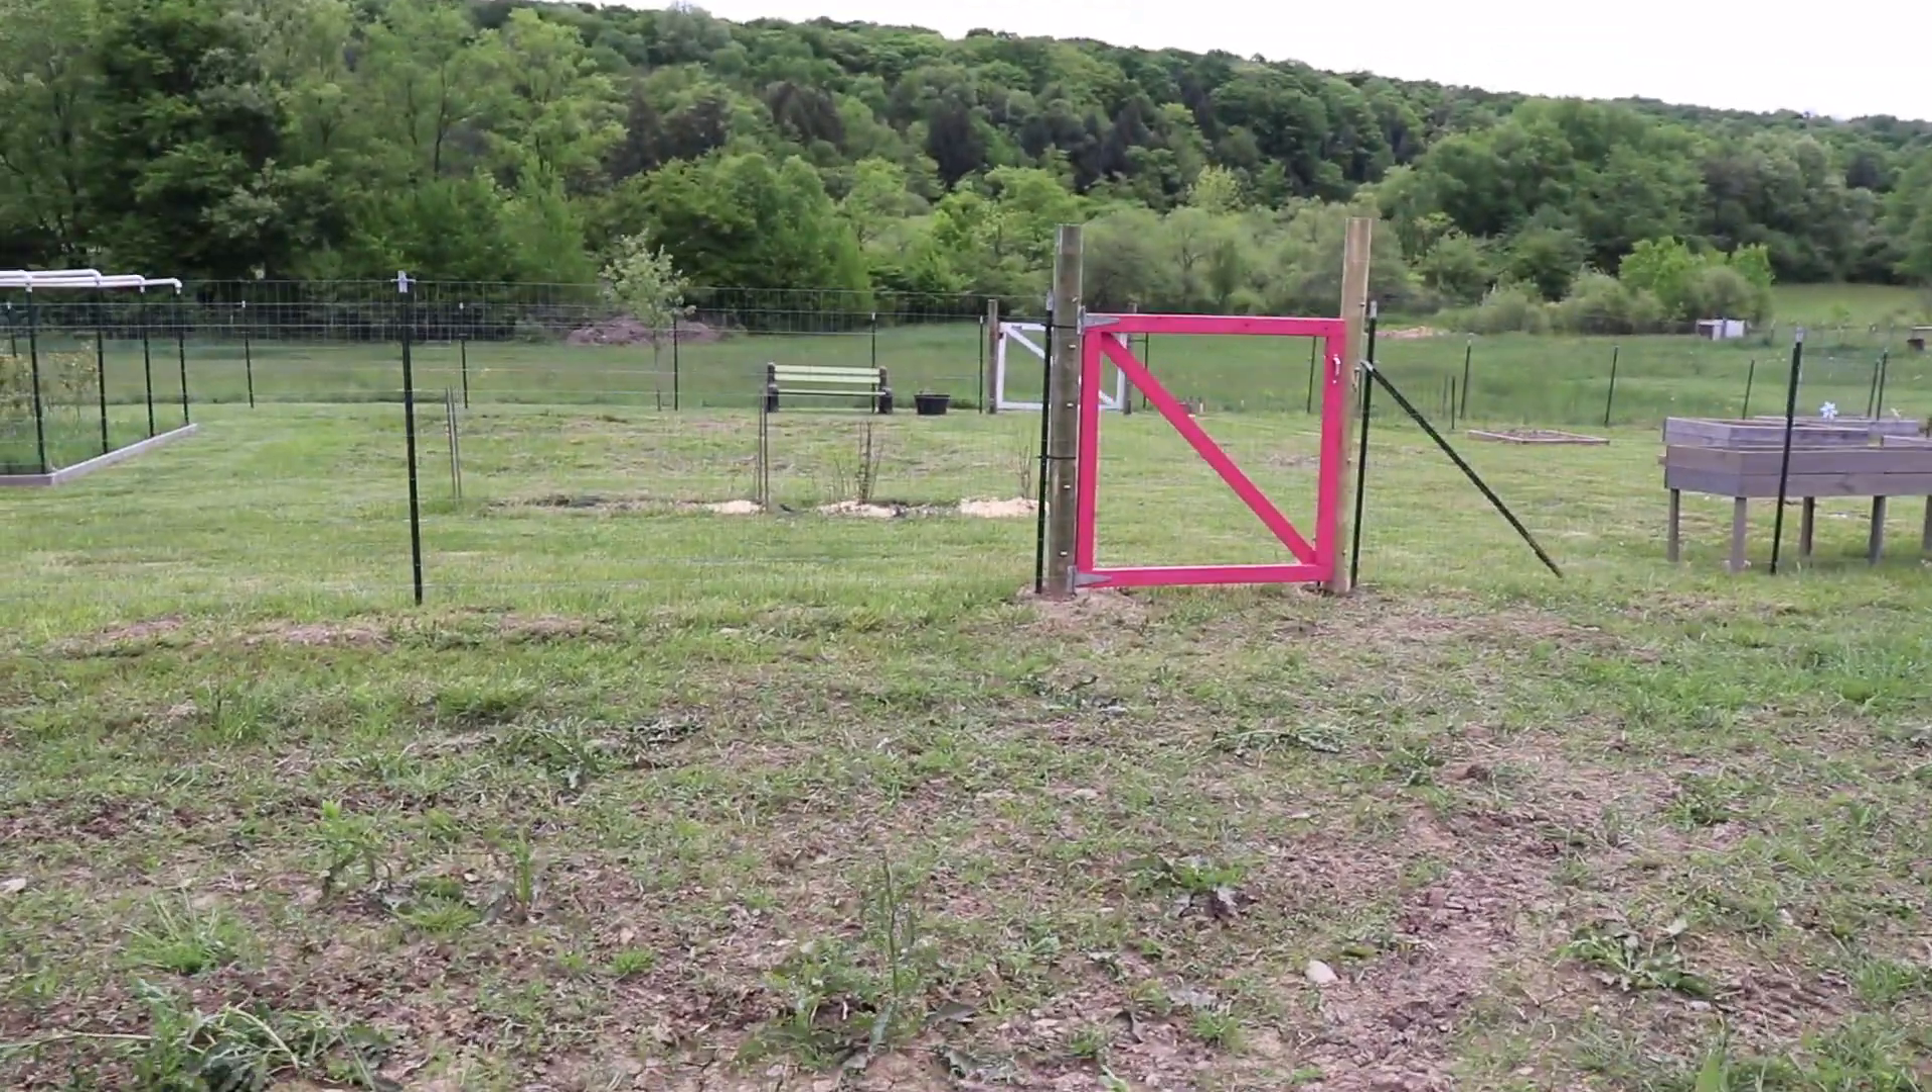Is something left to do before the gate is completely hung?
No.